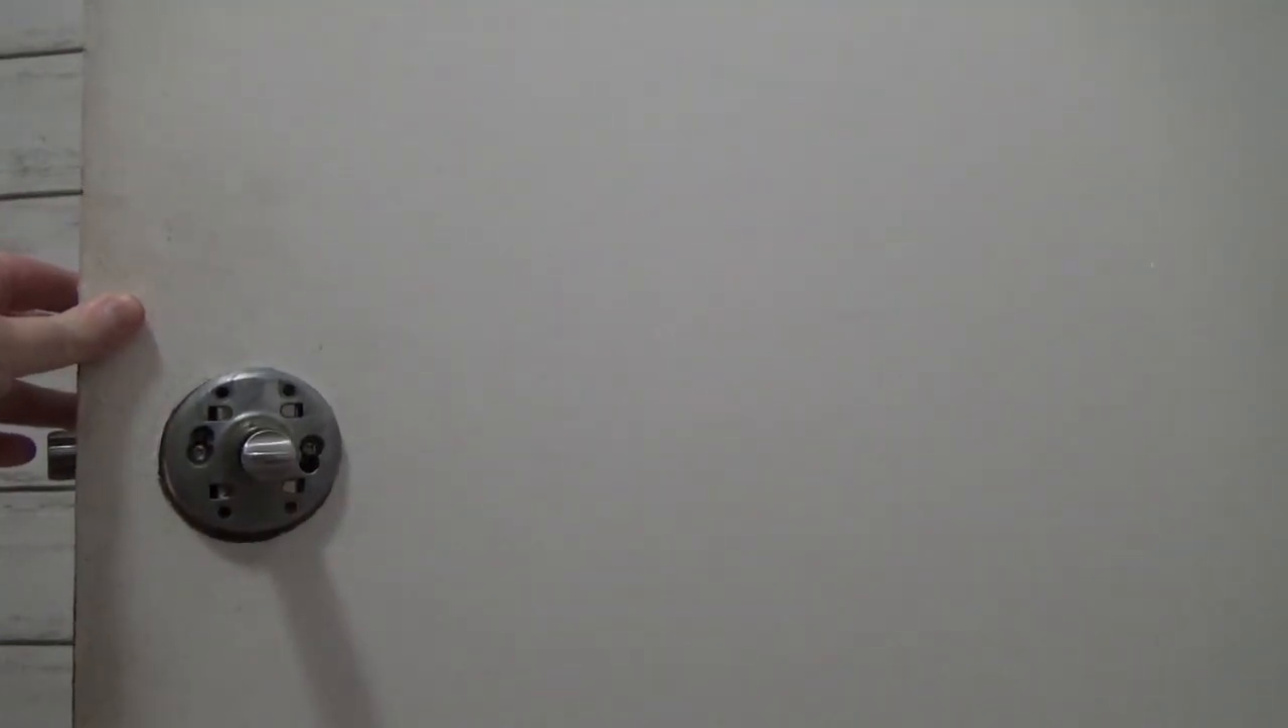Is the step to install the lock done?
No.